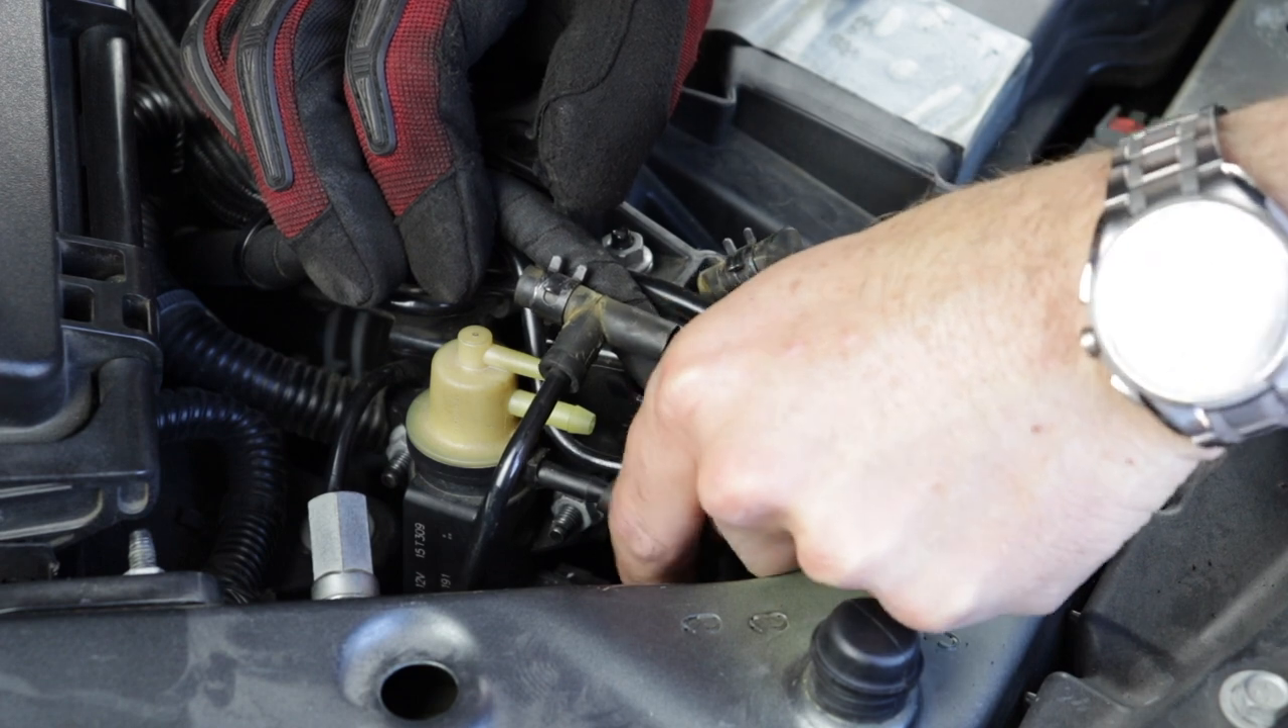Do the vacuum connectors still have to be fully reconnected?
Yes.